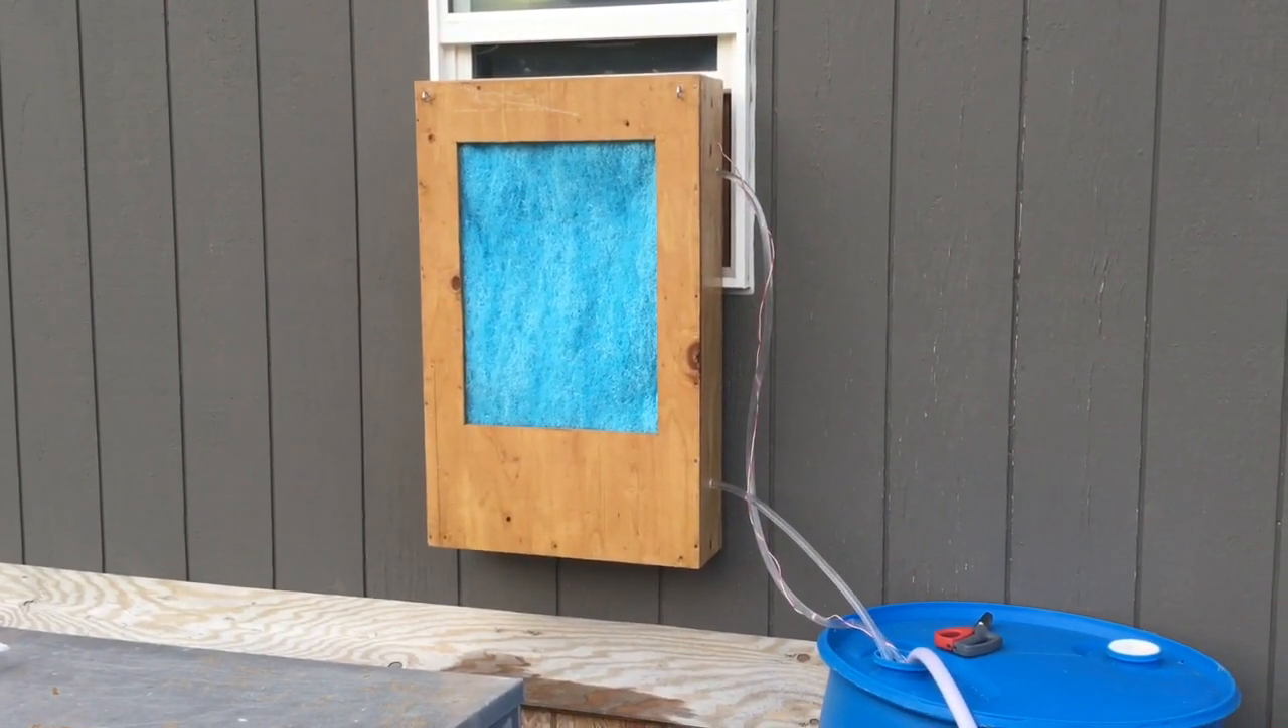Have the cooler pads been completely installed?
Yes.